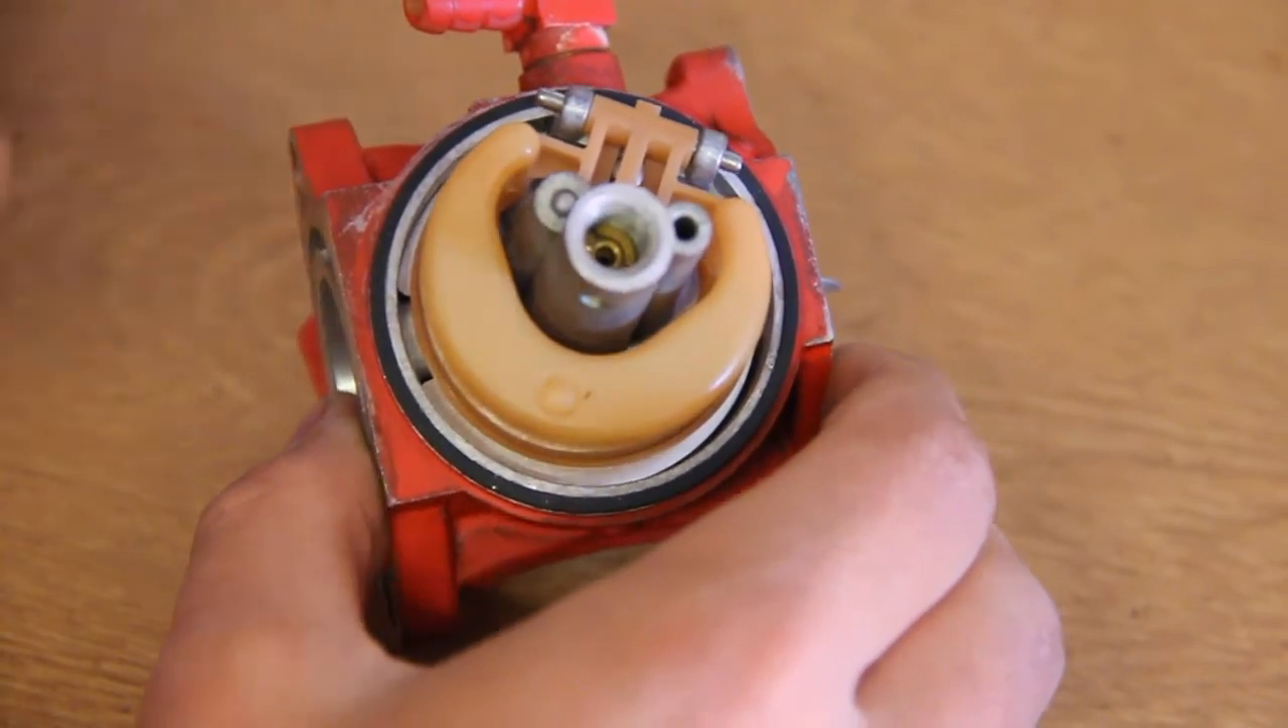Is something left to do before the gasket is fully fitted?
No.